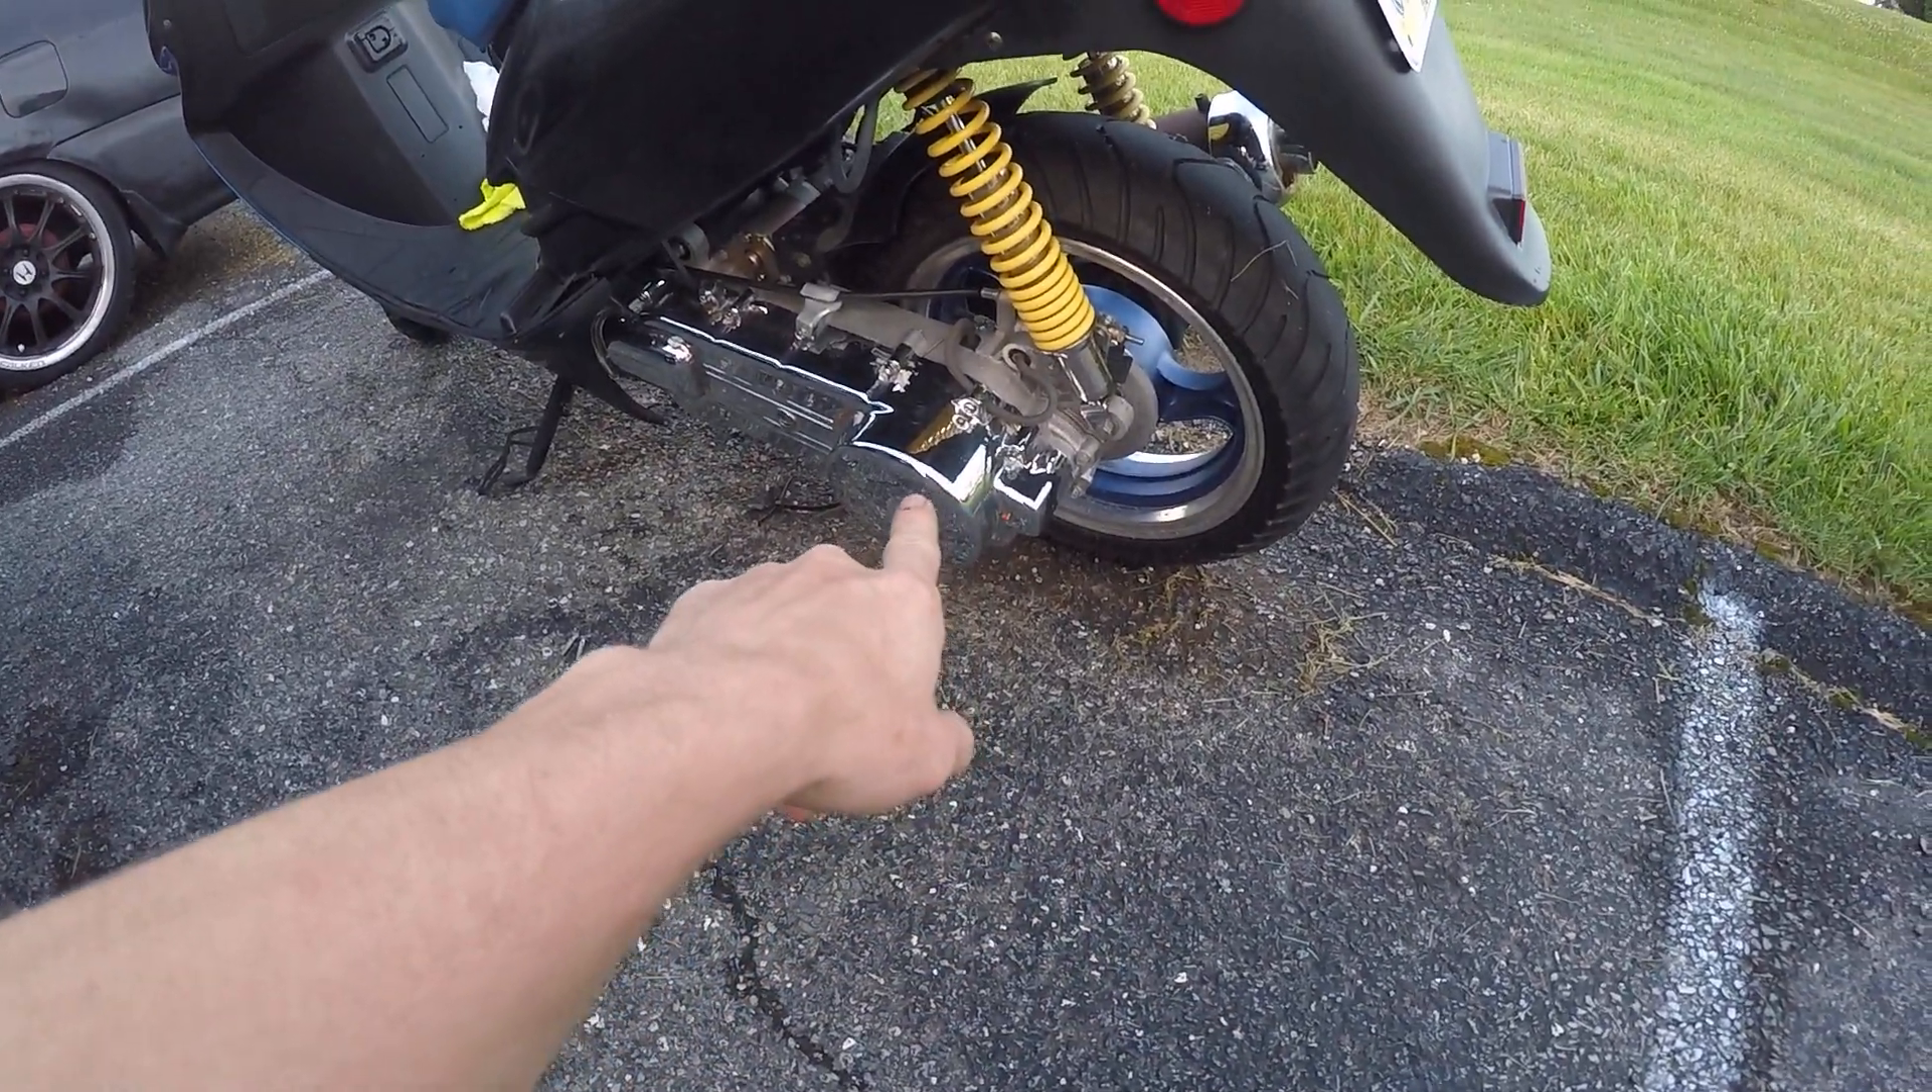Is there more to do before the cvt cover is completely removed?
Yes.